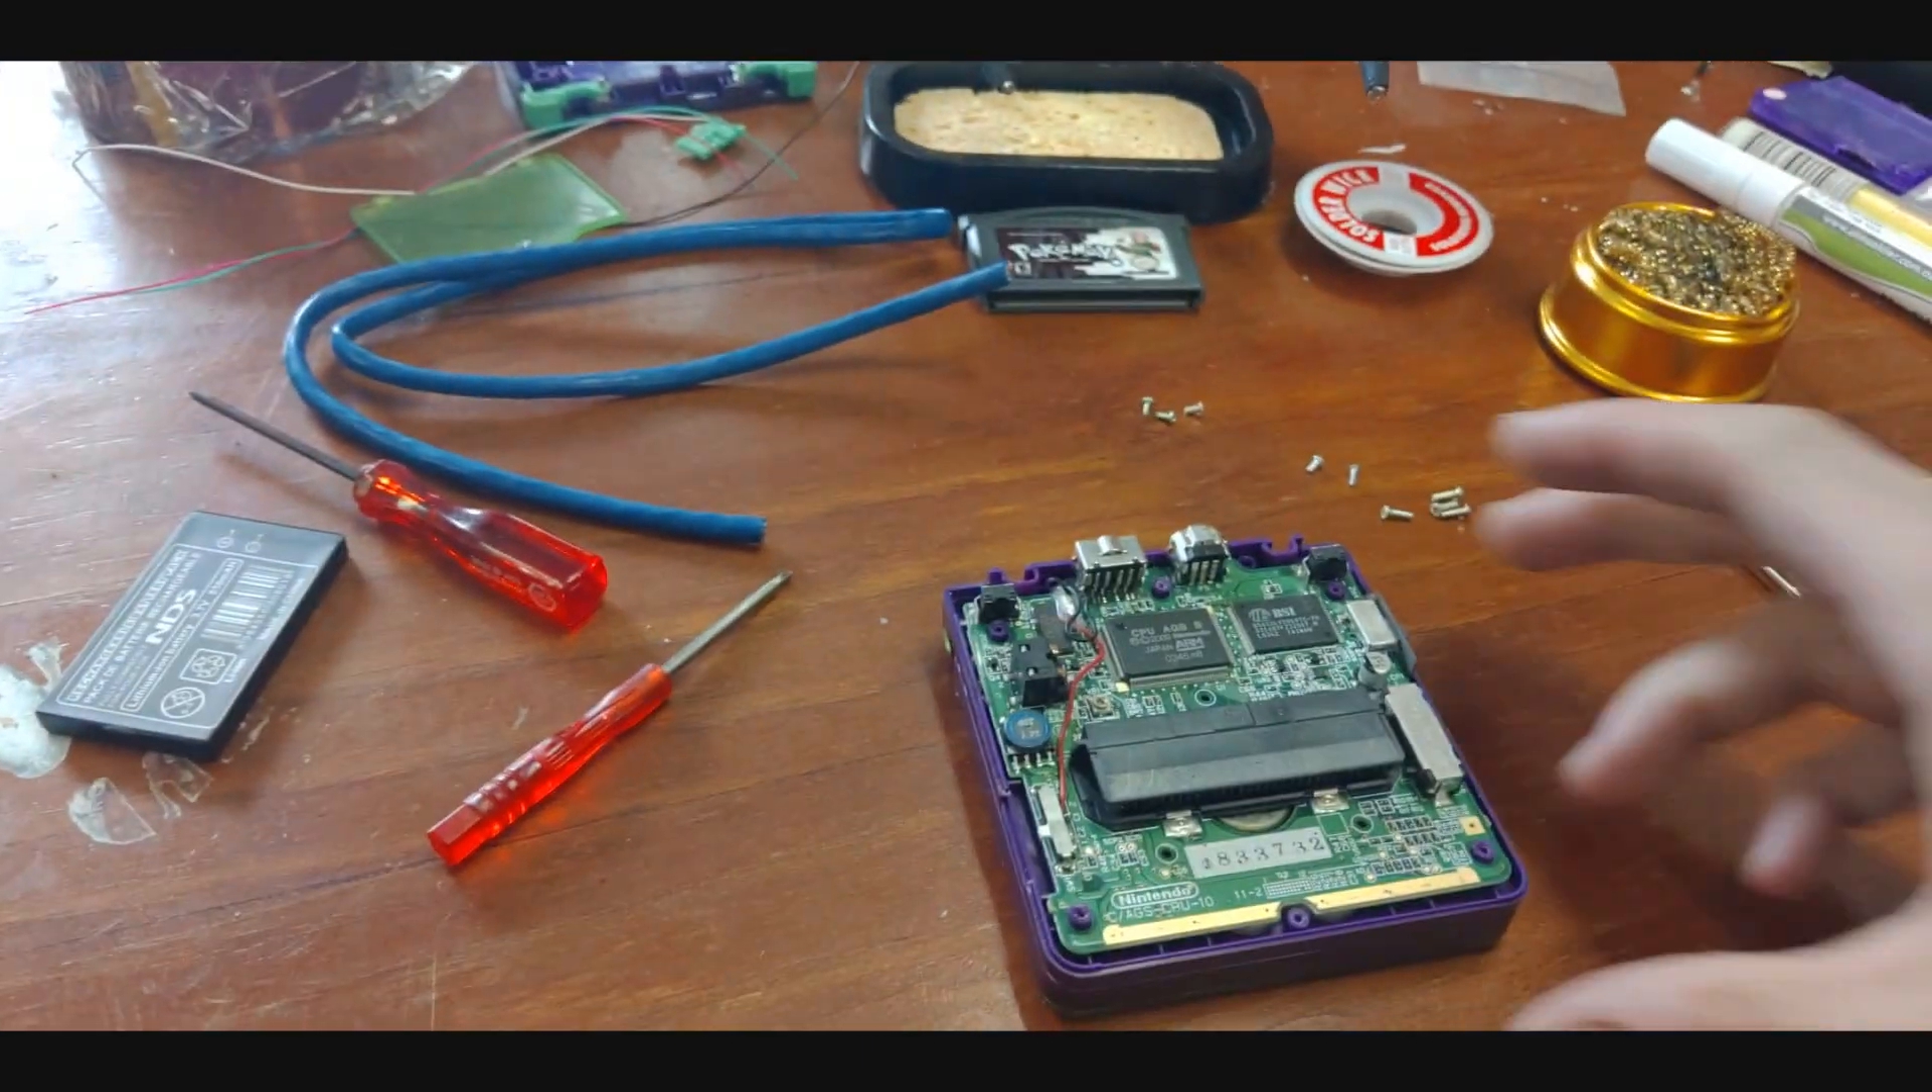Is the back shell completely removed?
Yes.